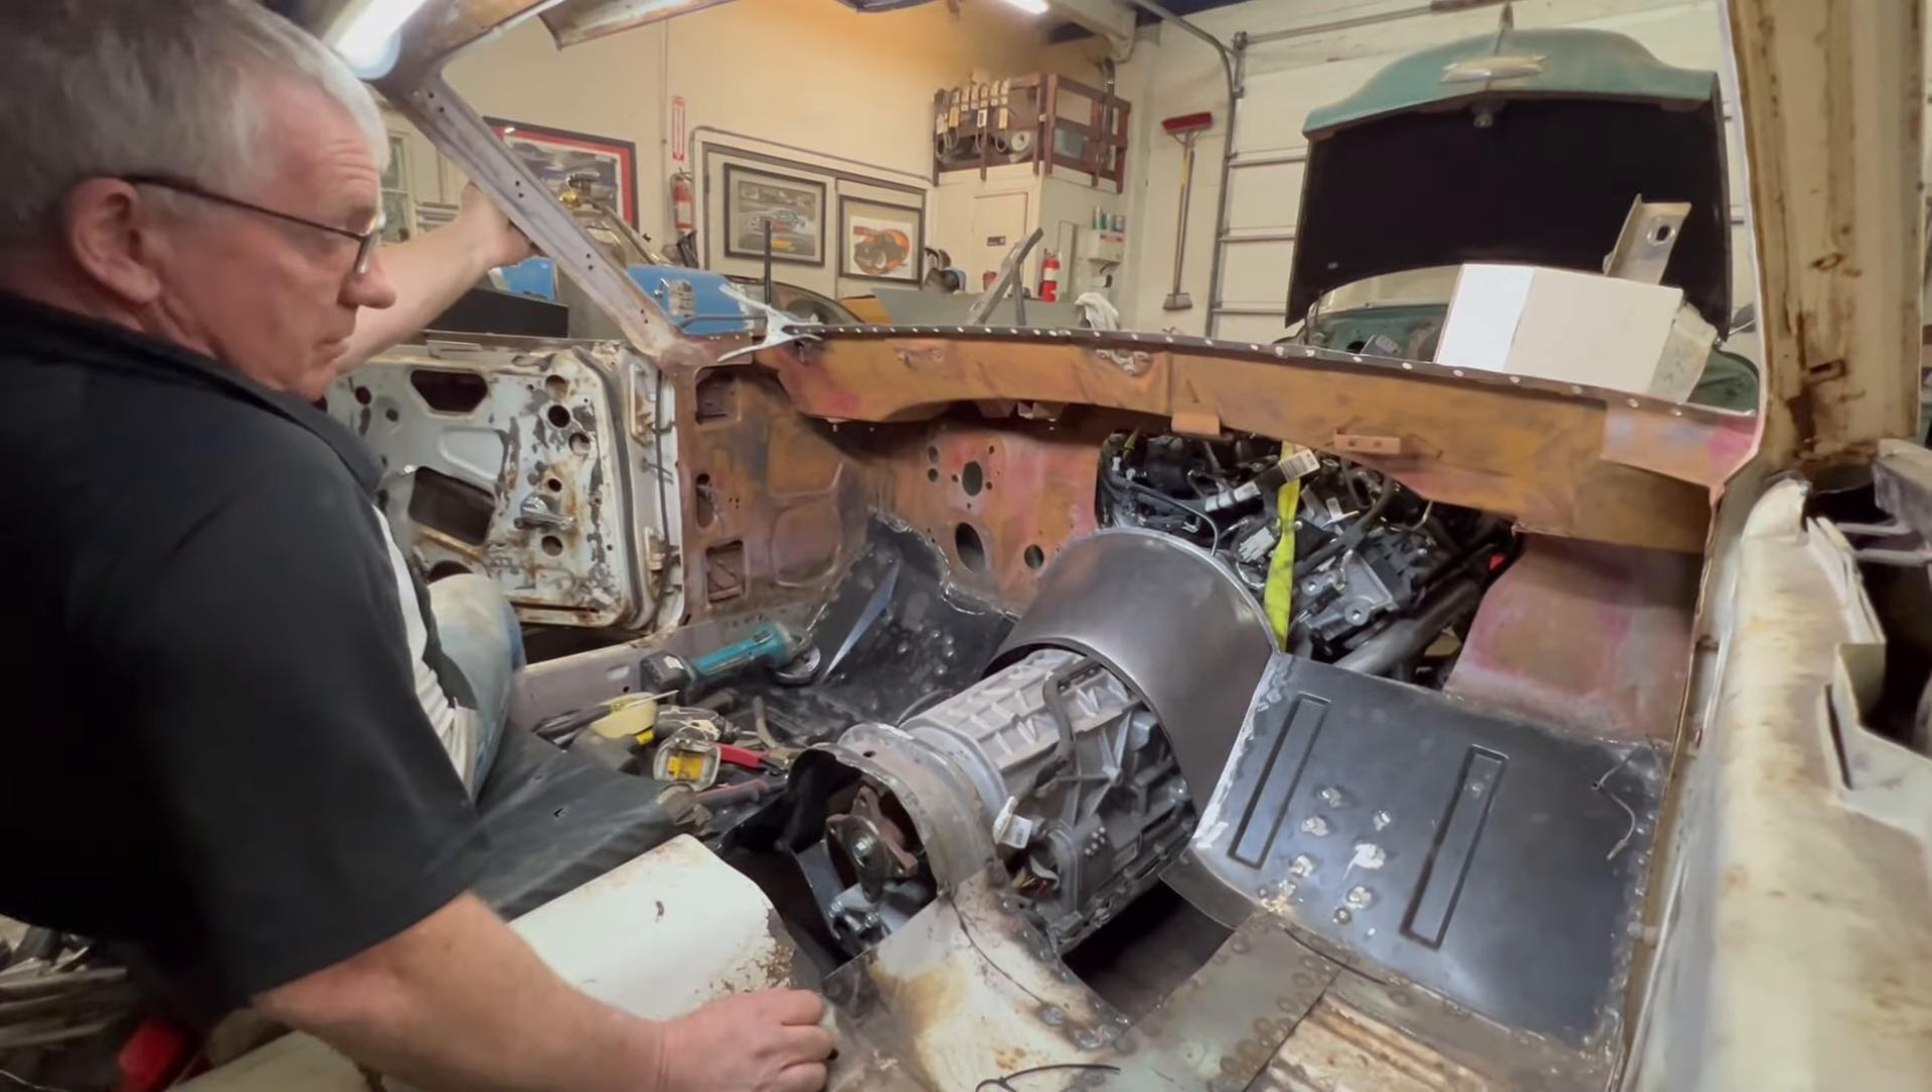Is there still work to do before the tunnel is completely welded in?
Yes.